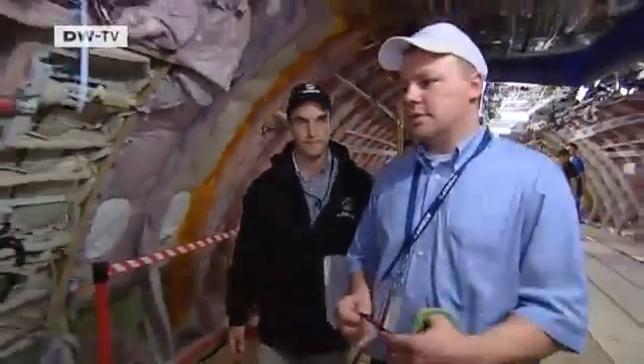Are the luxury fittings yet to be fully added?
Yes.